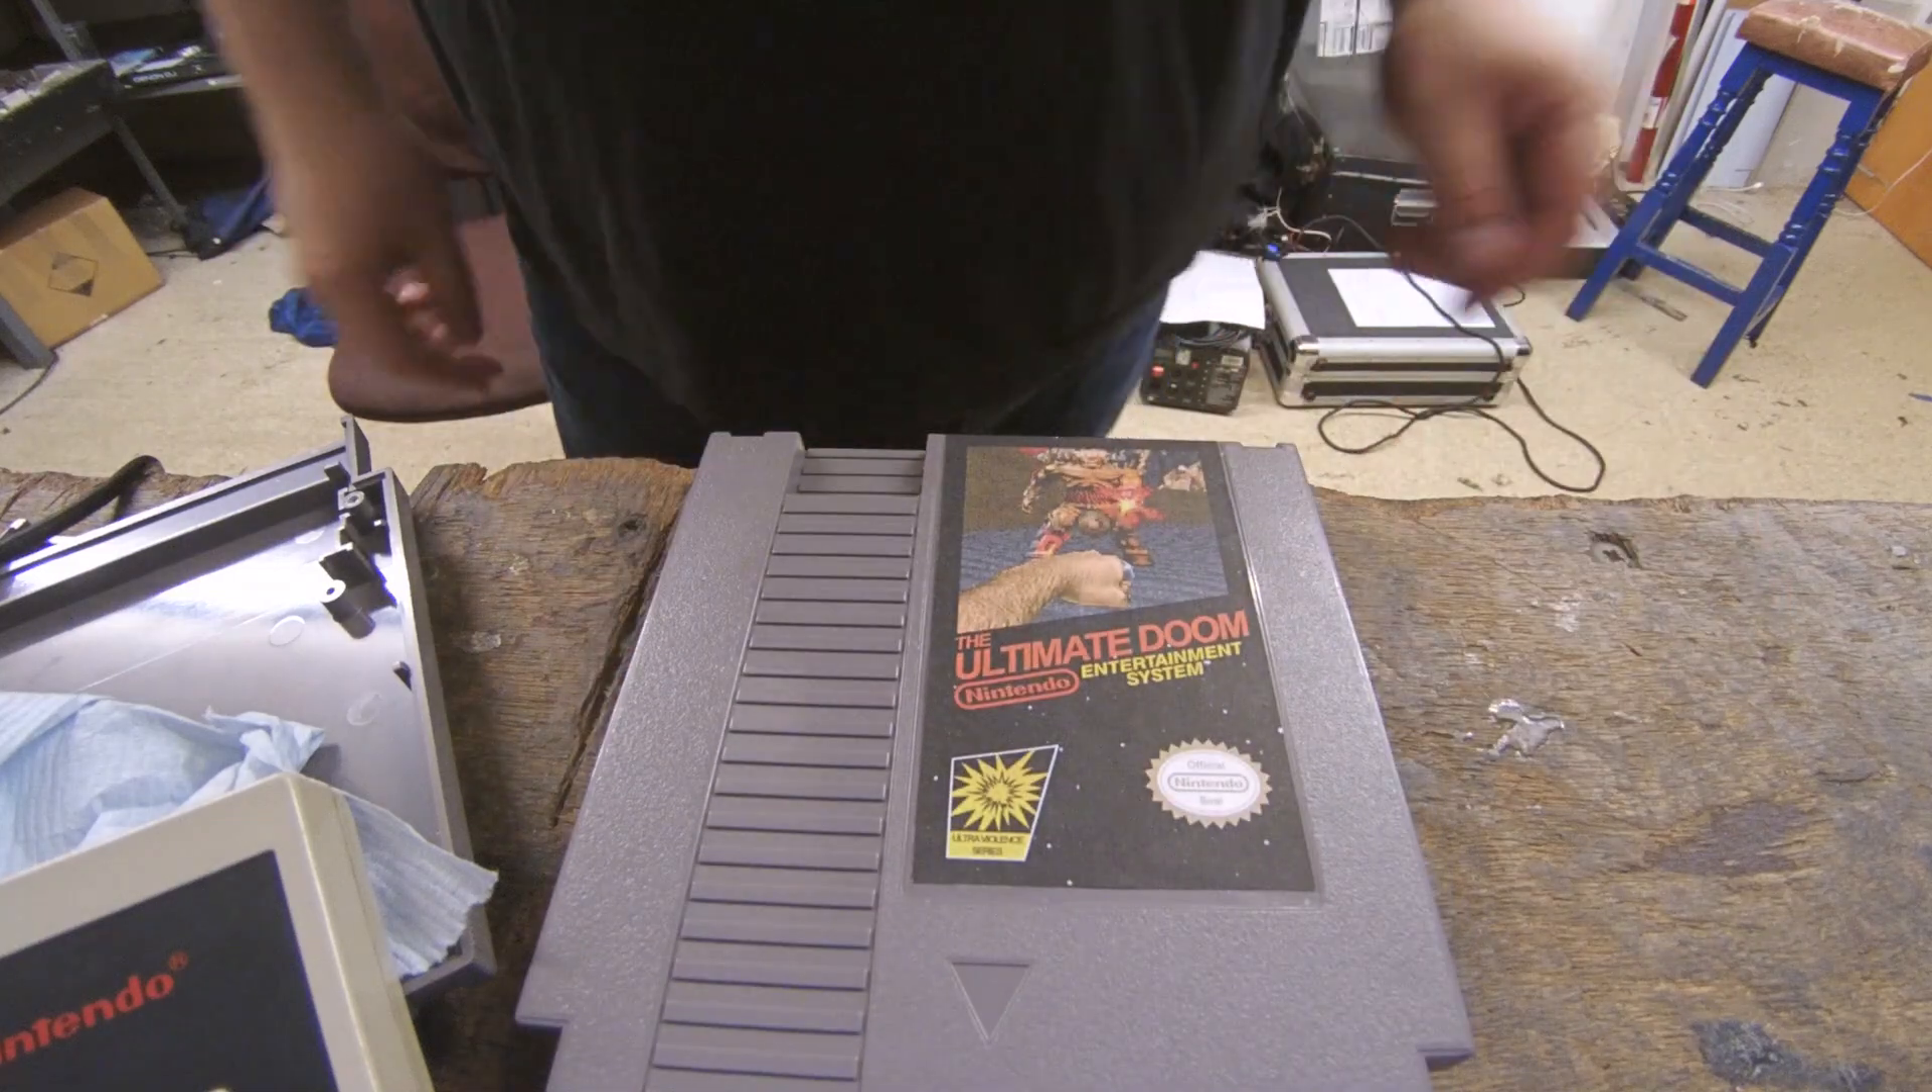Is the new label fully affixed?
Yes.